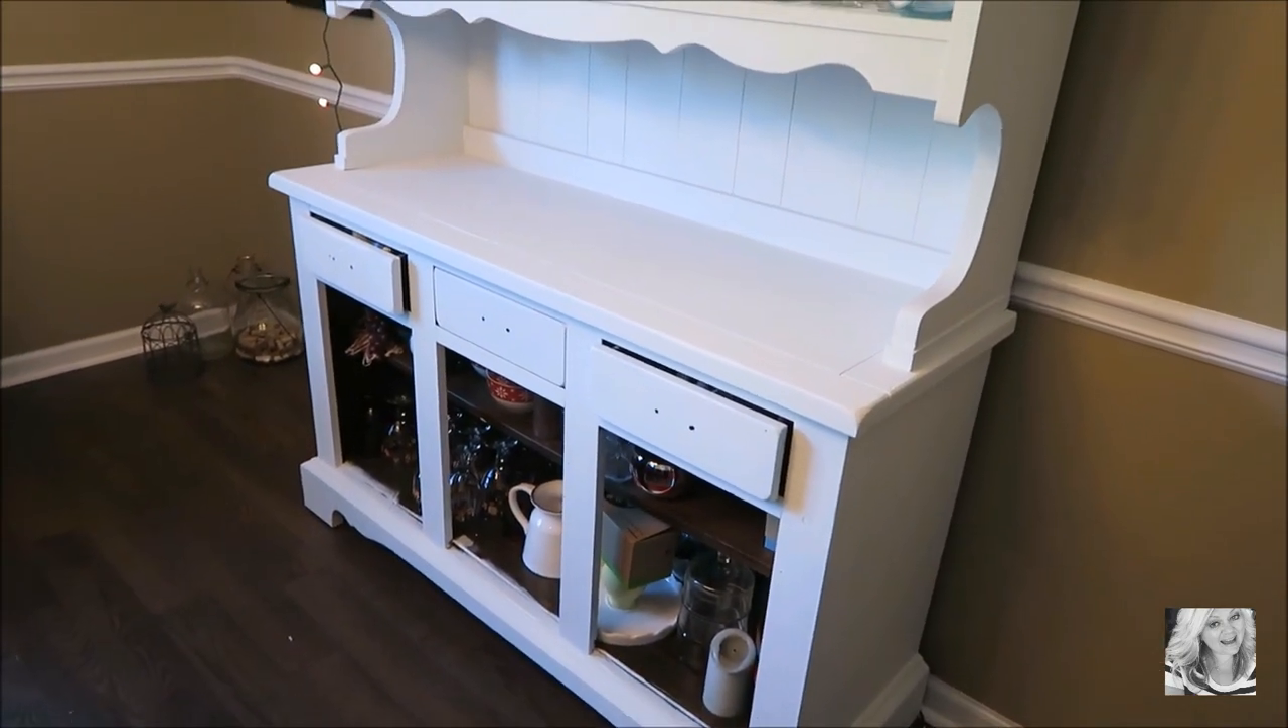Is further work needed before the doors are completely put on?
Yes.